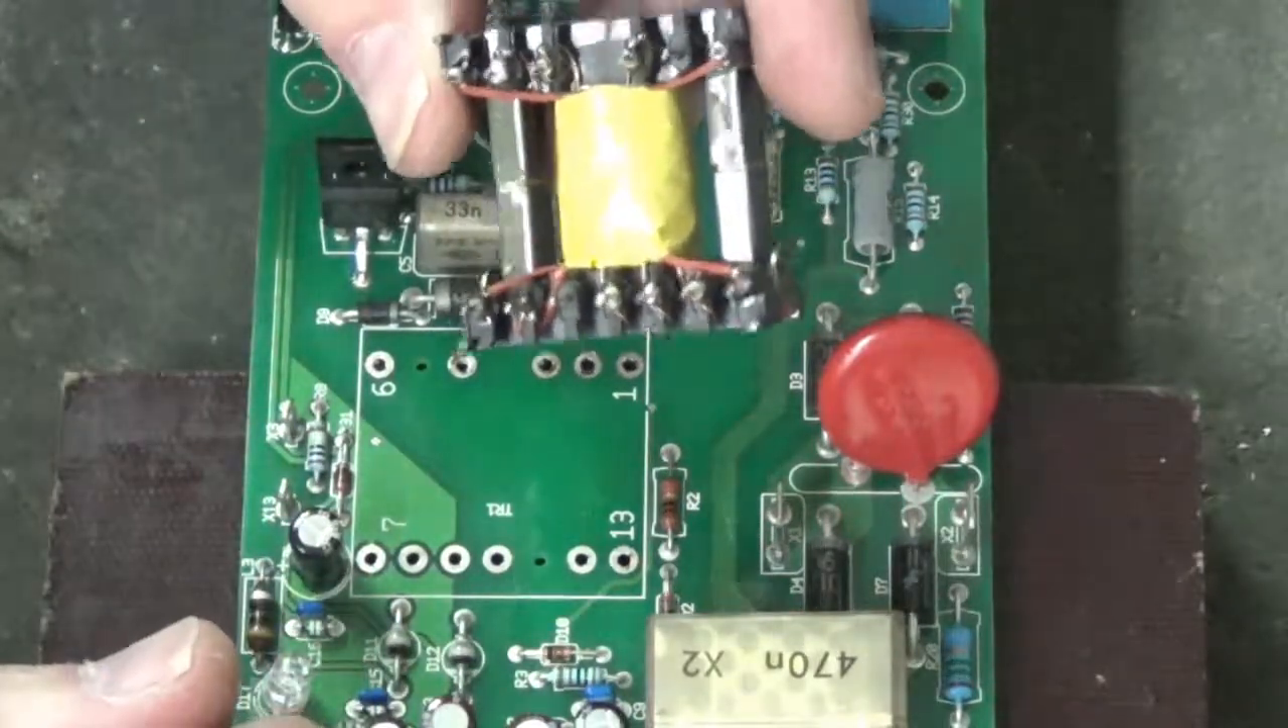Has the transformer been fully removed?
Yes.